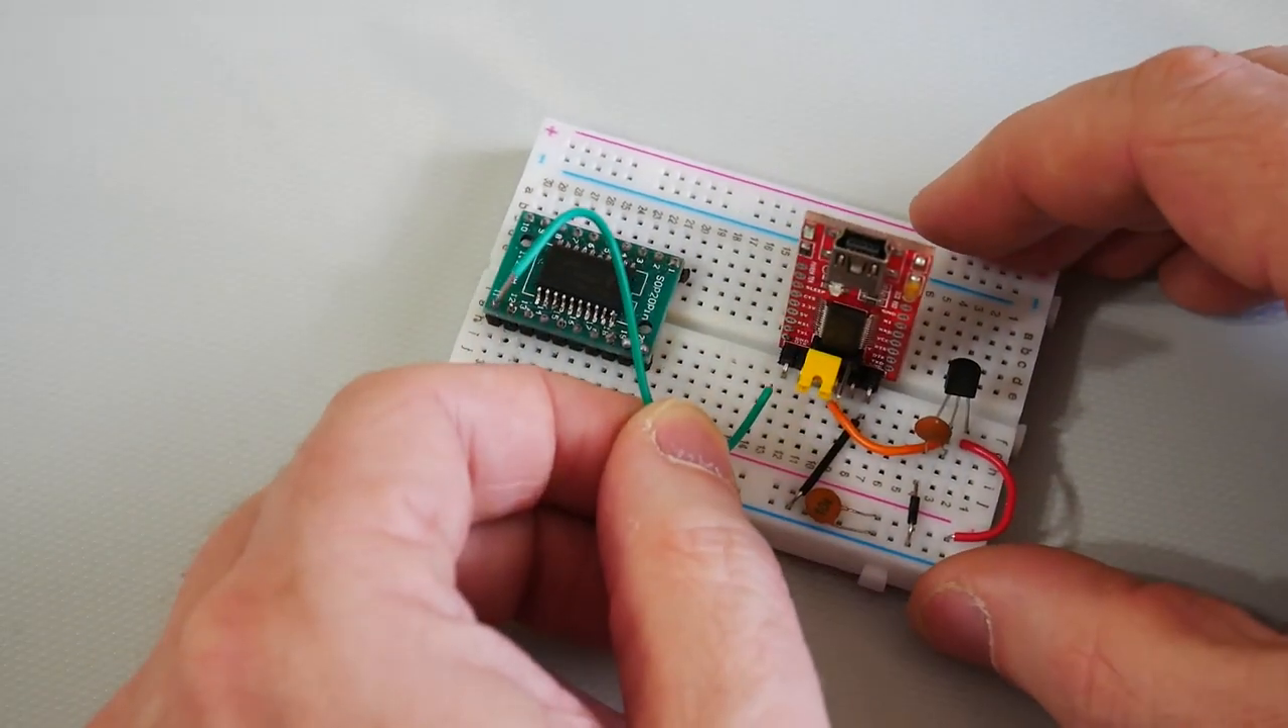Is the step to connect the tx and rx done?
No.